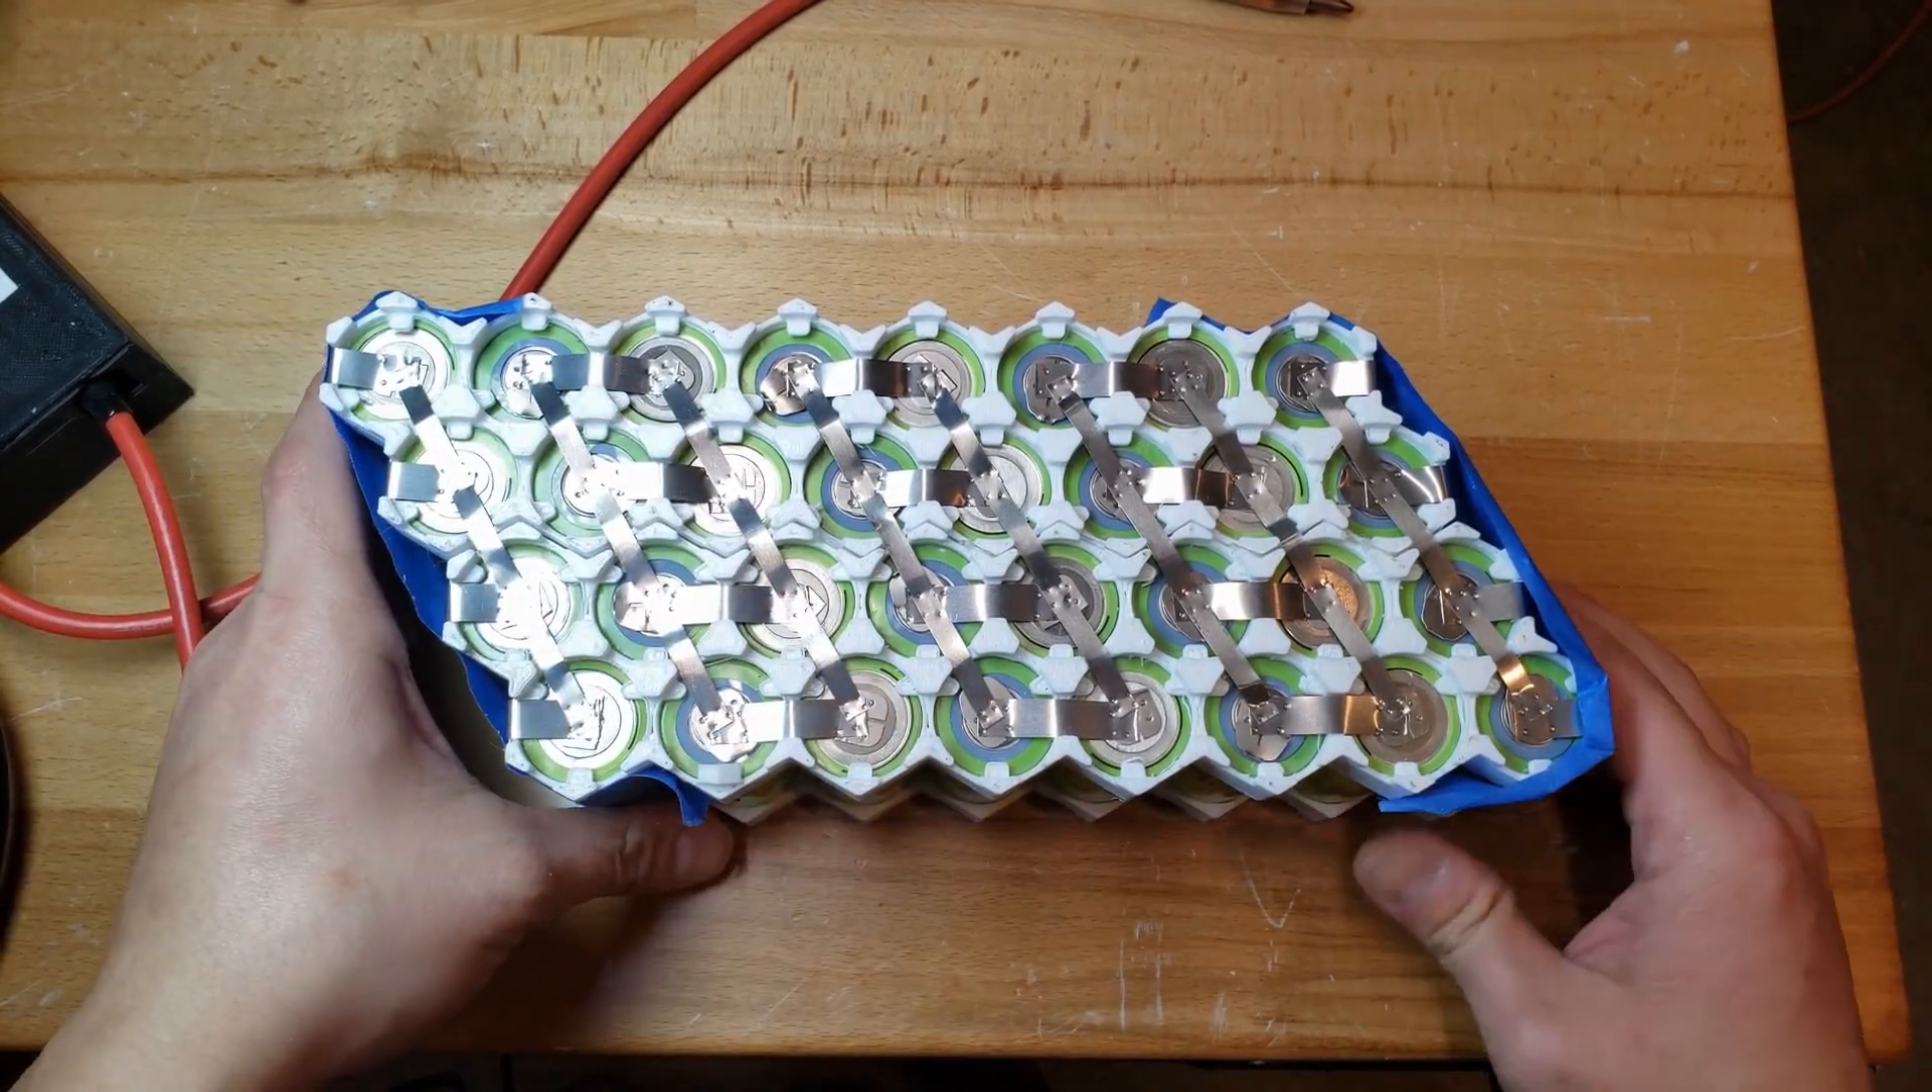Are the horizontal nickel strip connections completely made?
Yes.